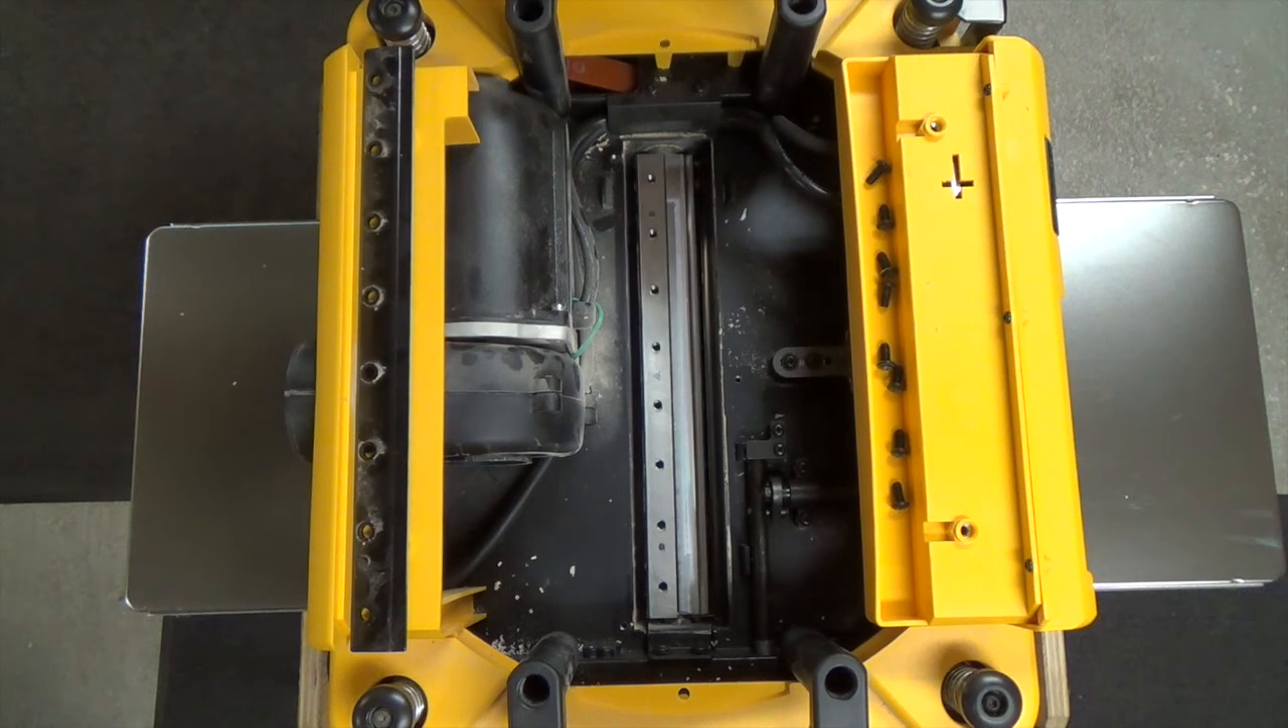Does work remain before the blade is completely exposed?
No.